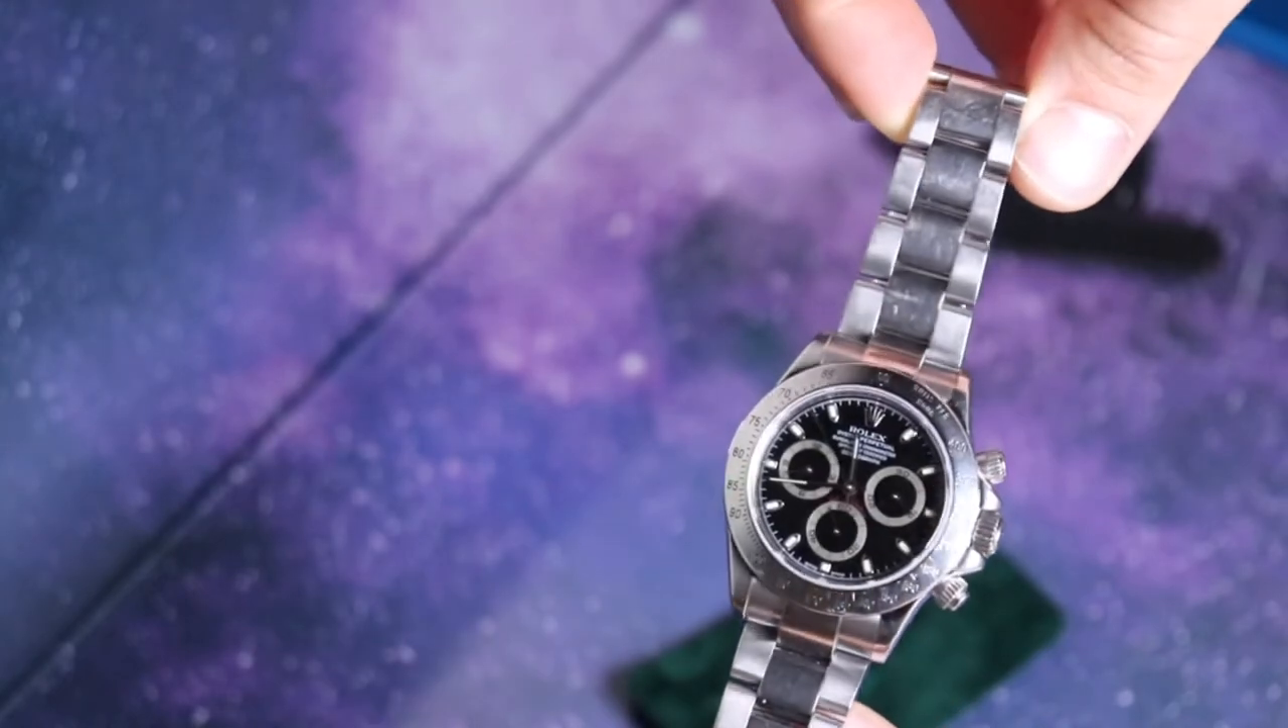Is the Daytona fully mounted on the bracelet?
Yes.